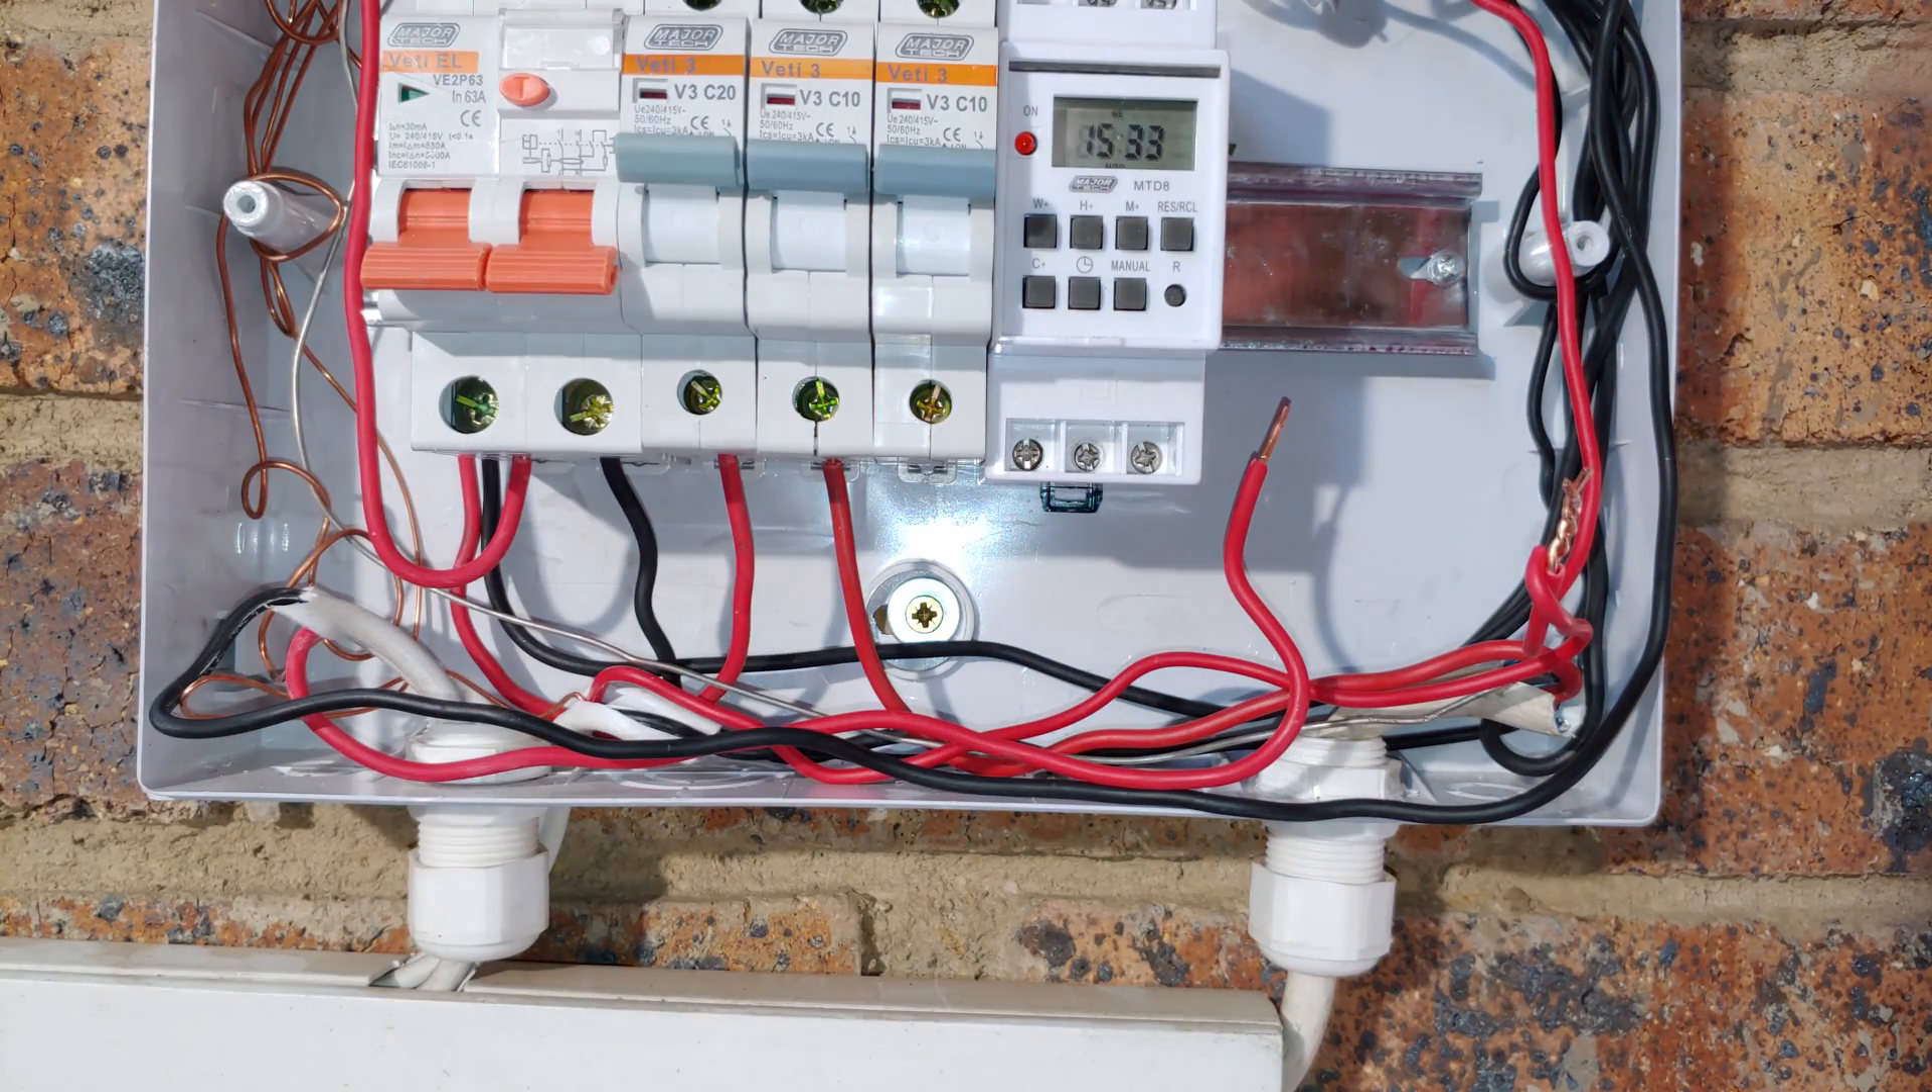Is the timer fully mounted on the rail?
Yes.